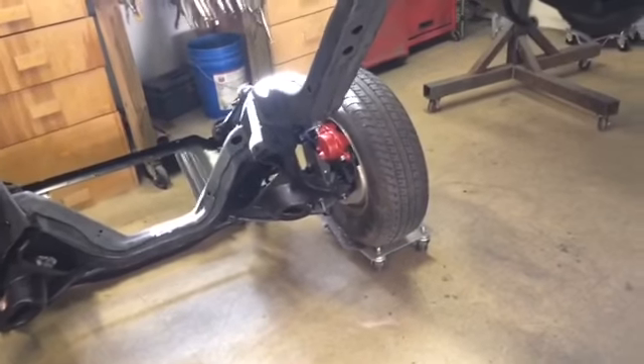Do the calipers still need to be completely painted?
No.